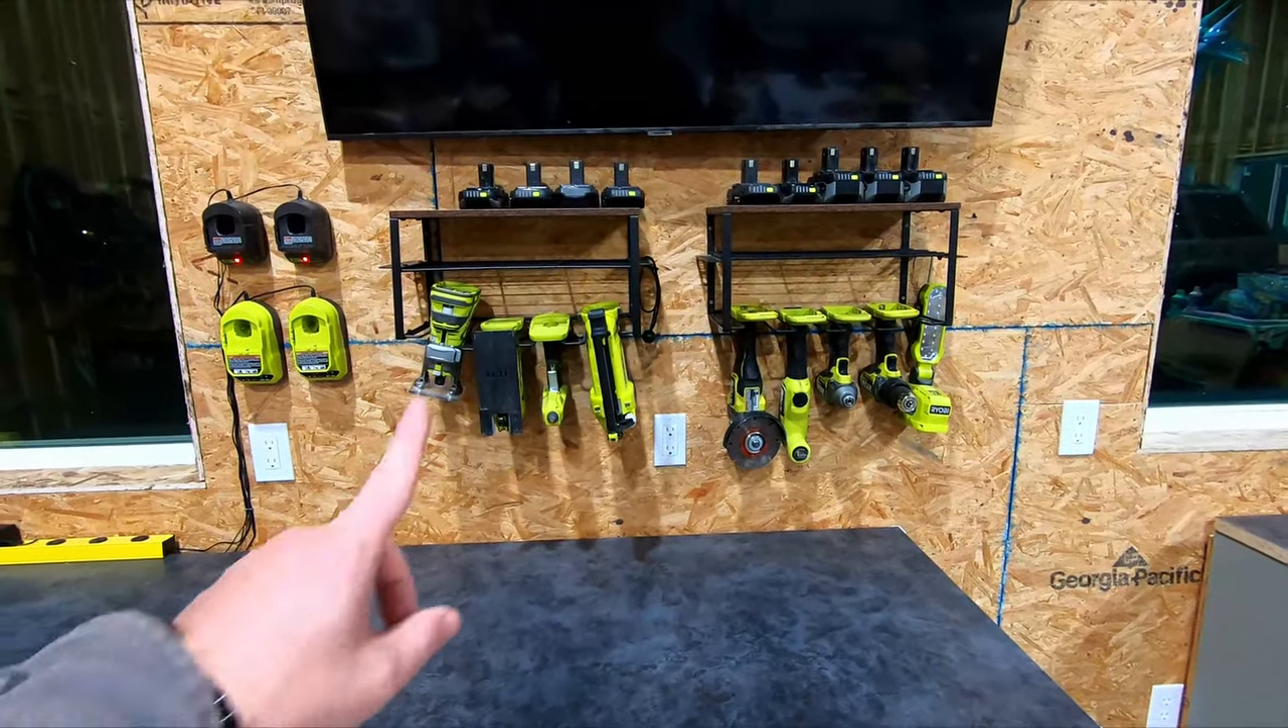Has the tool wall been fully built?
Yes.